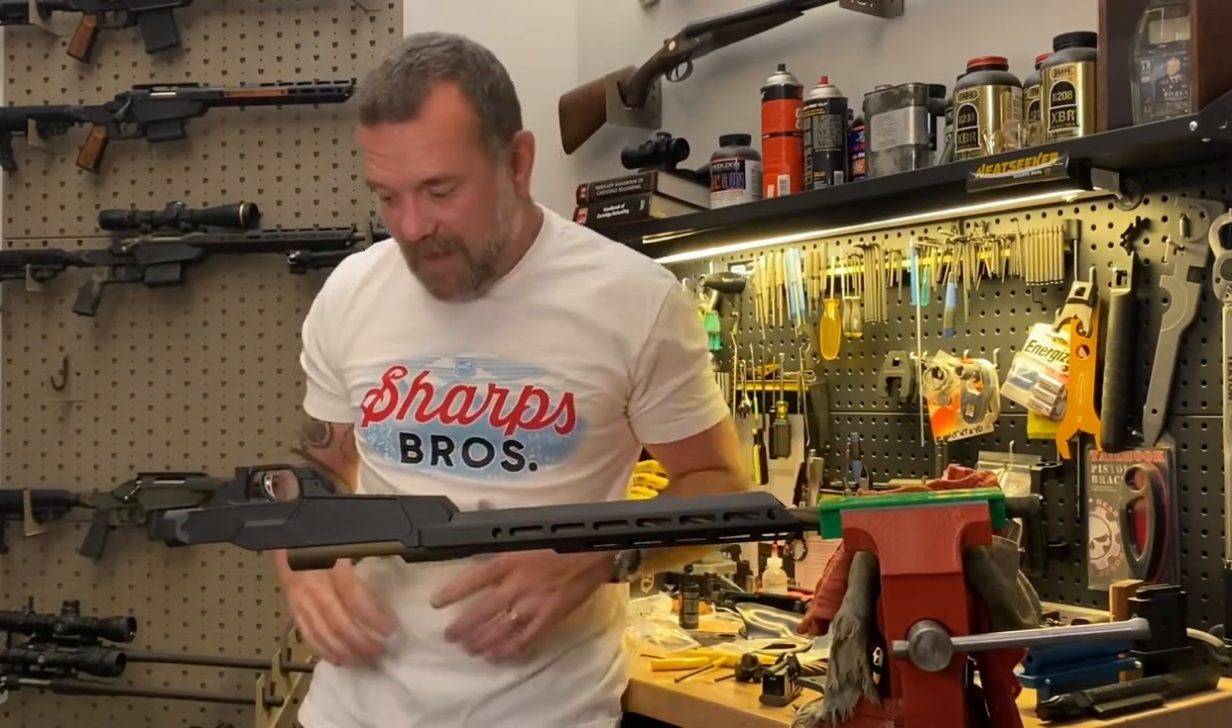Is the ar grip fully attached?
No.